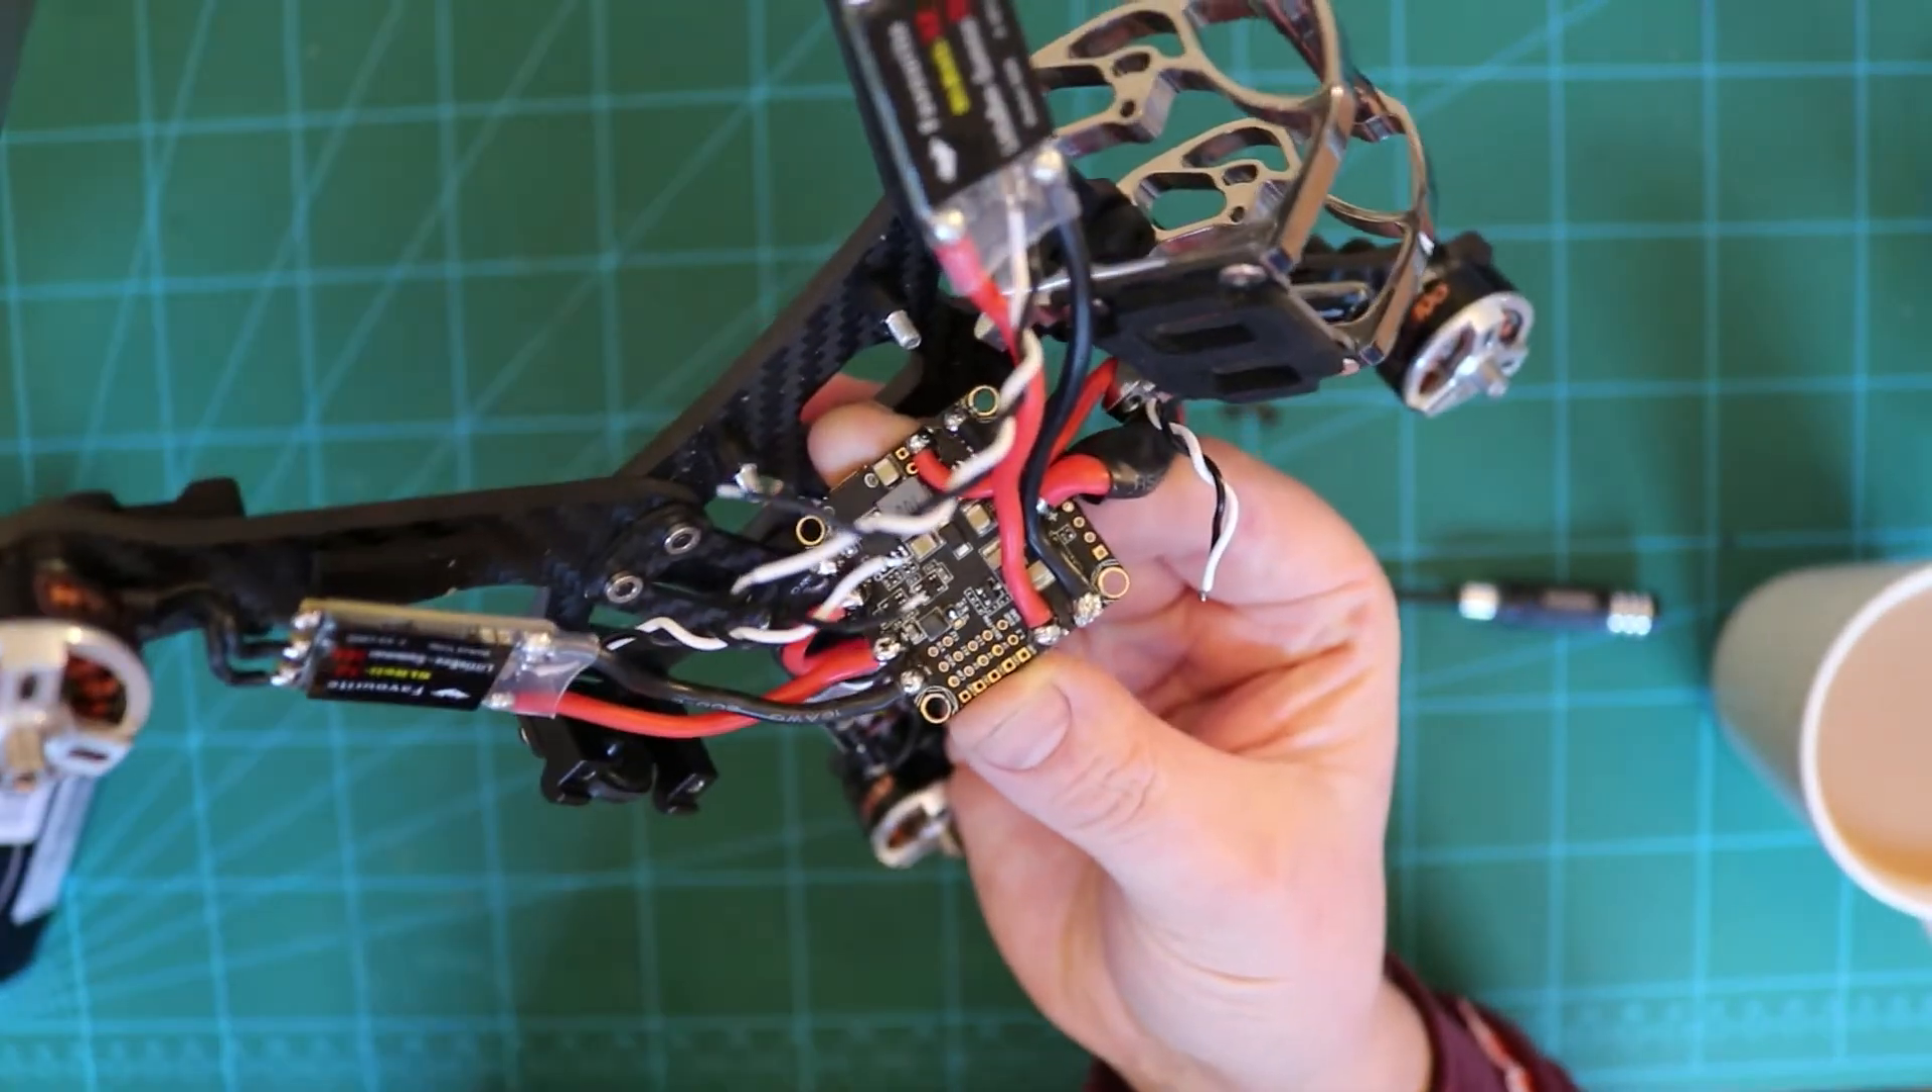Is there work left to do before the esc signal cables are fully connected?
Yes.